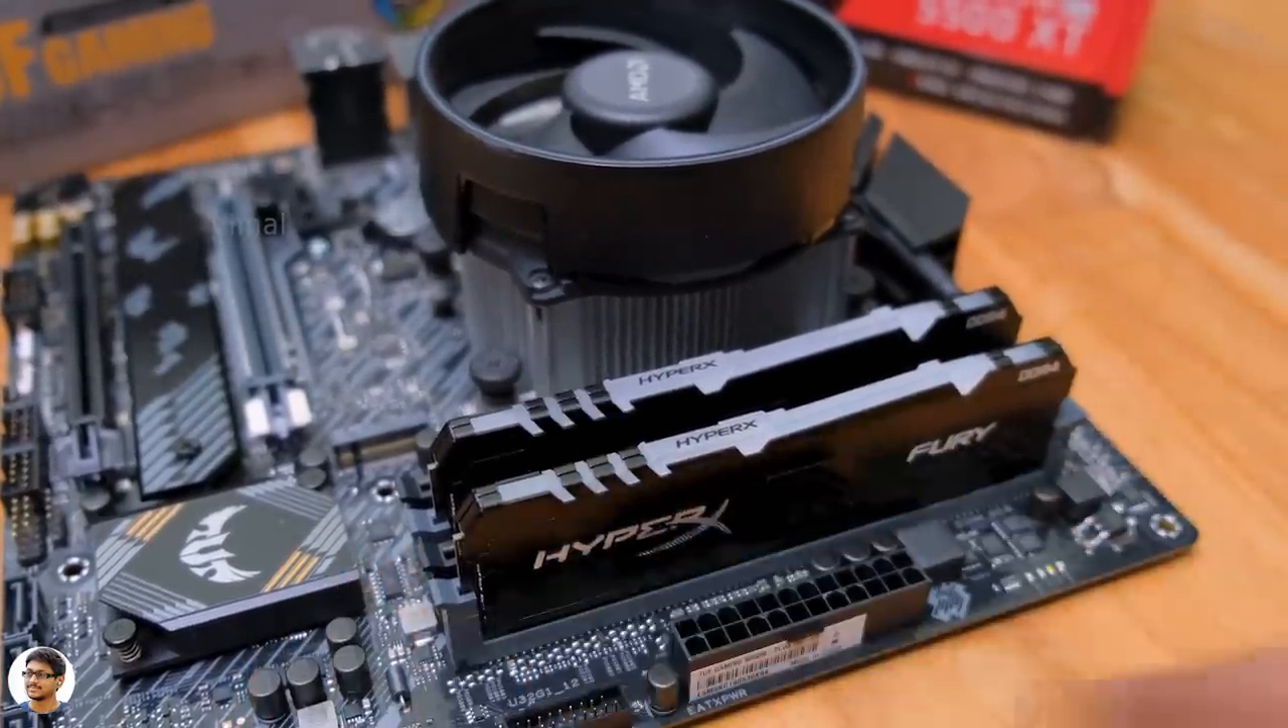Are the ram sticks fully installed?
Yes.